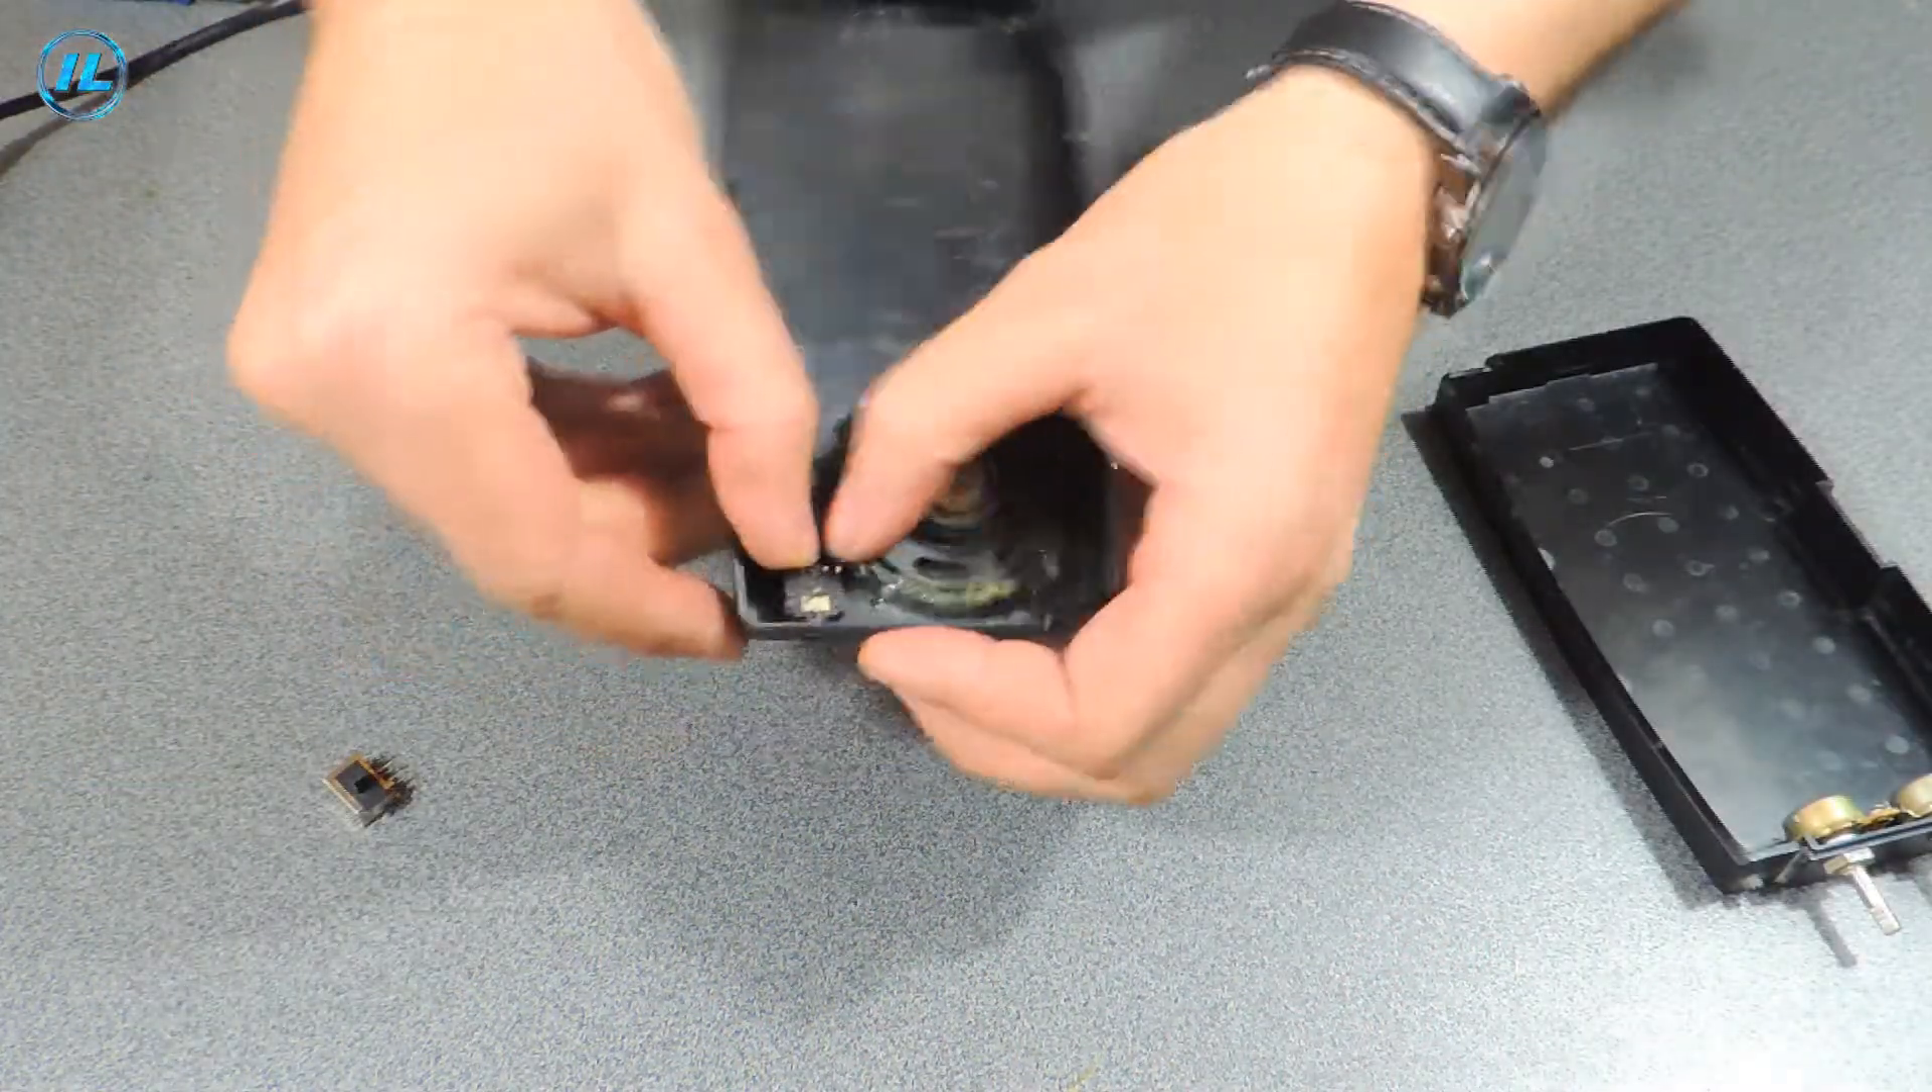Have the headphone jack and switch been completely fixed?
No.